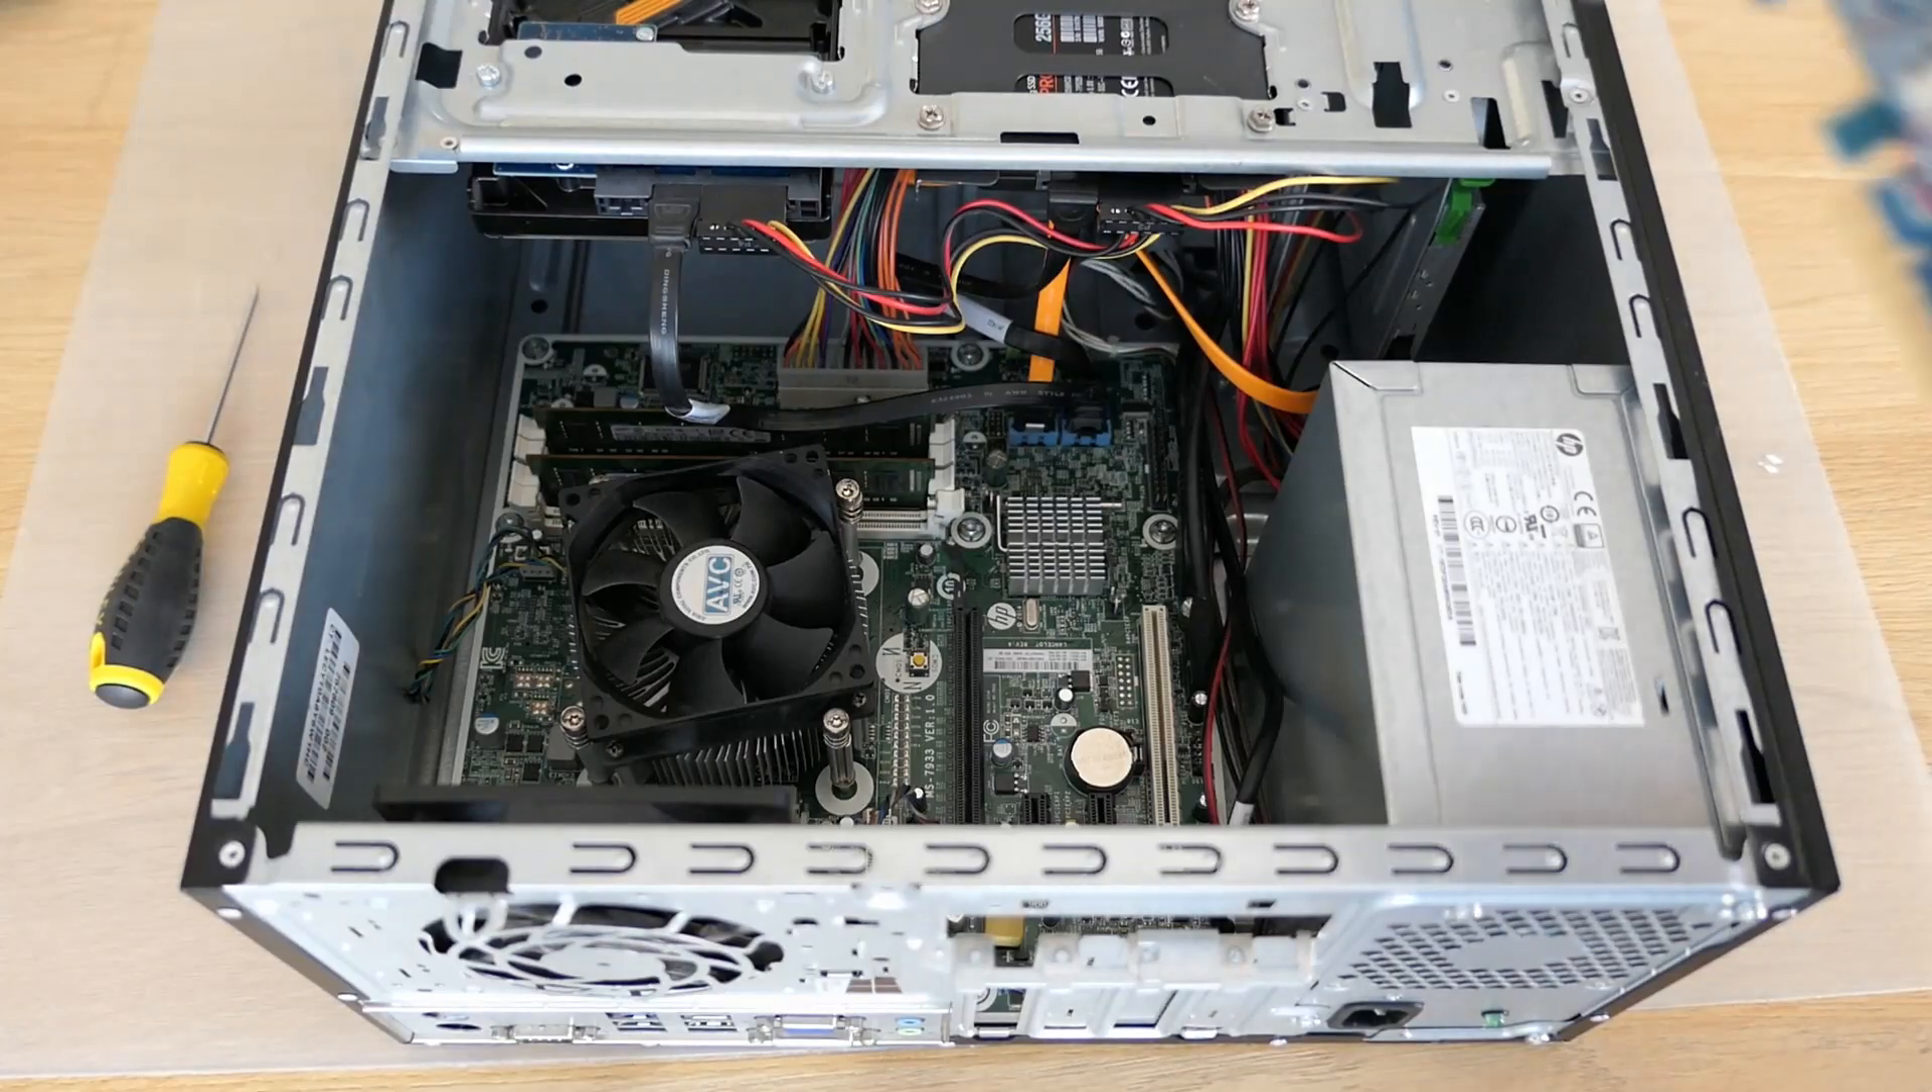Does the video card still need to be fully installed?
Yes.